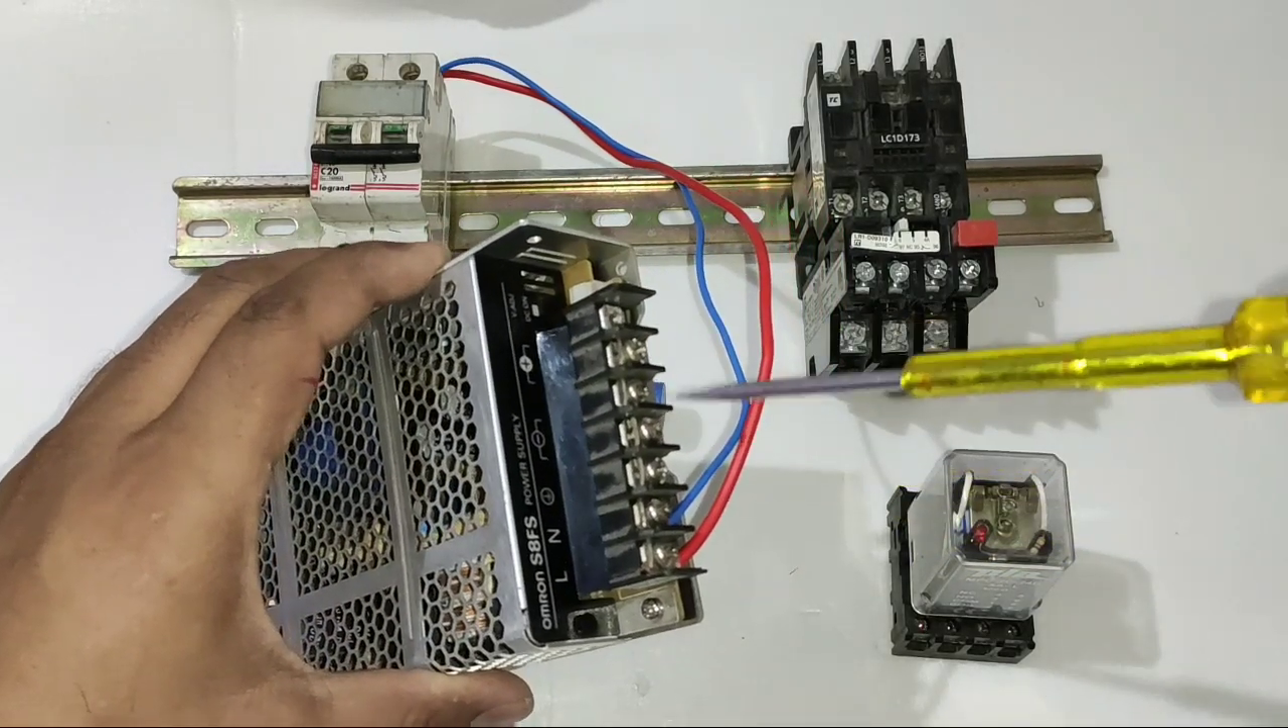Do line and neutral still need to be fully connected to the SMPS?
No.